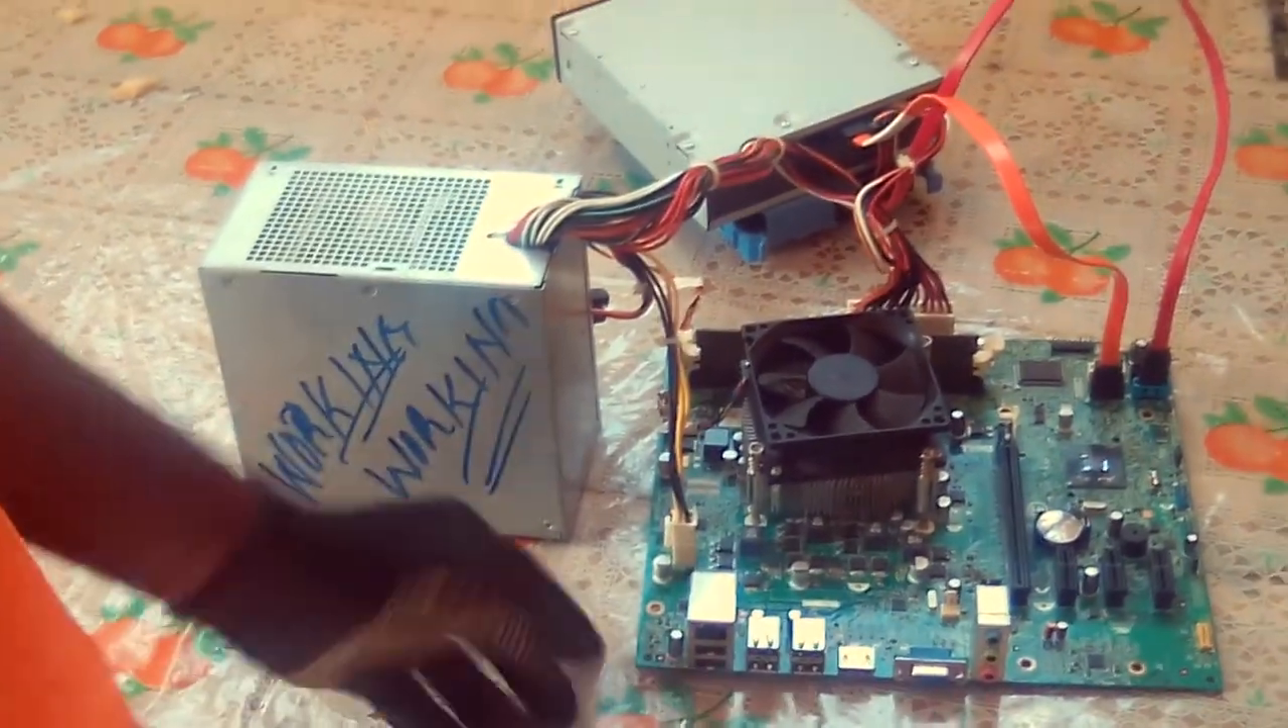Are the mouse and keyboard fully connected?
No.